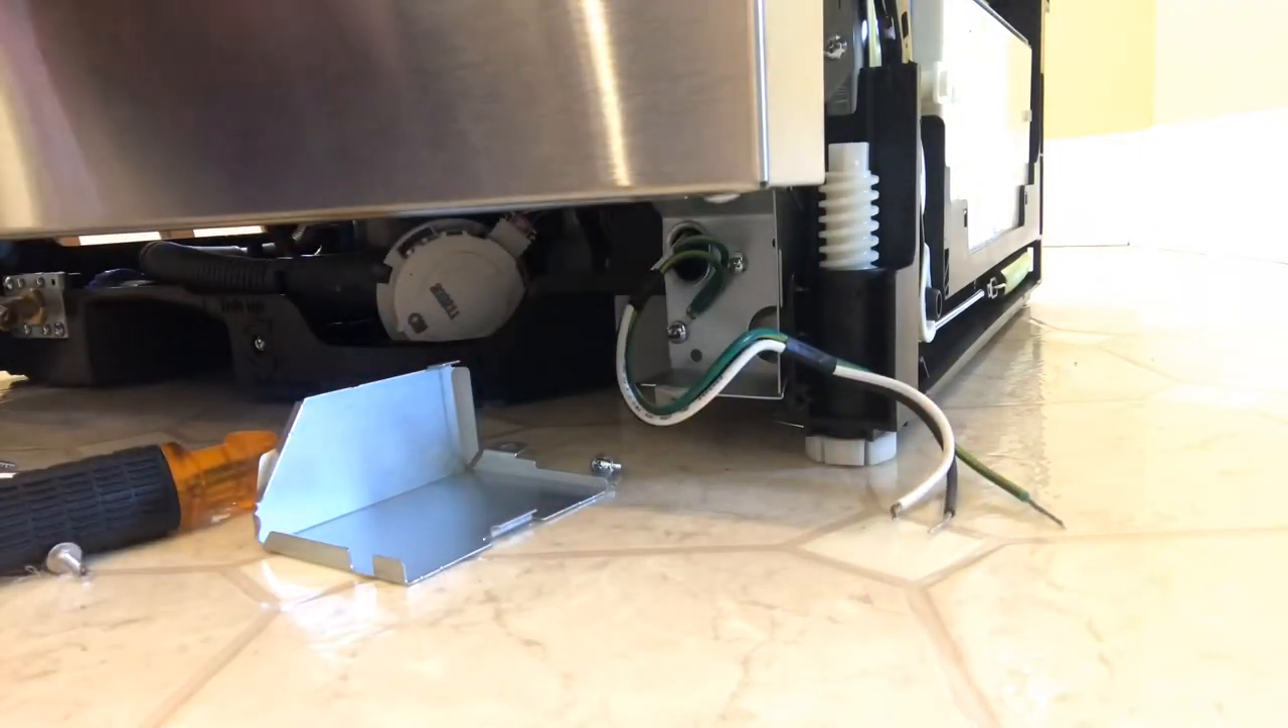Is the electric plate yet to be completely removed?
No.